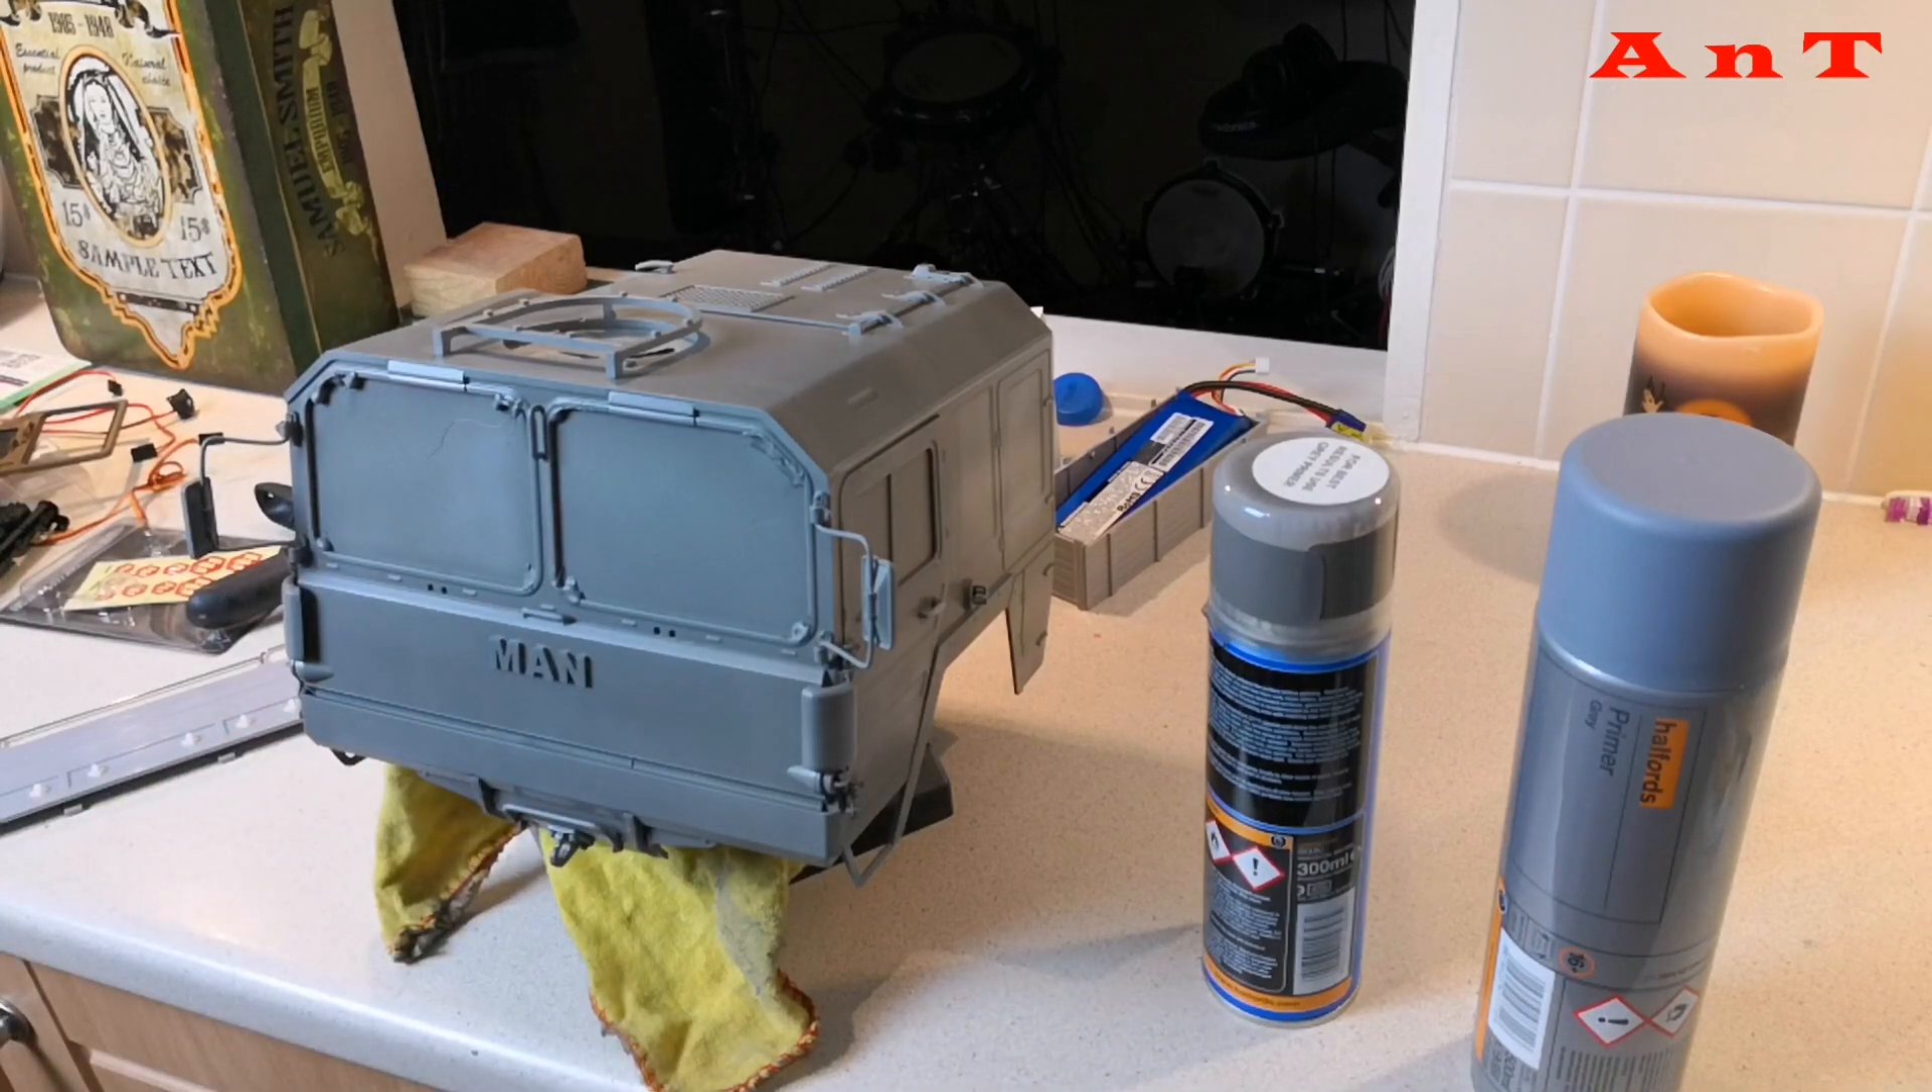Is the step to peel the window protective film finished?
No.